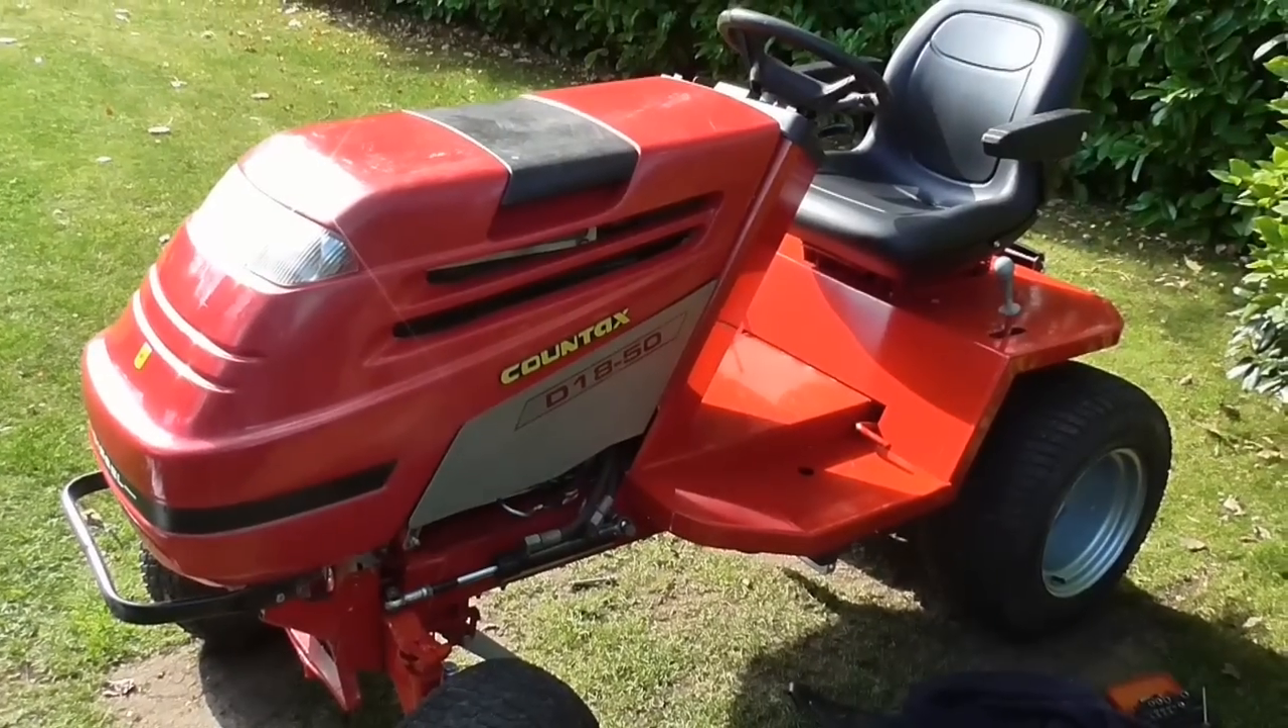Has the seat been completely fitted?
Yes.